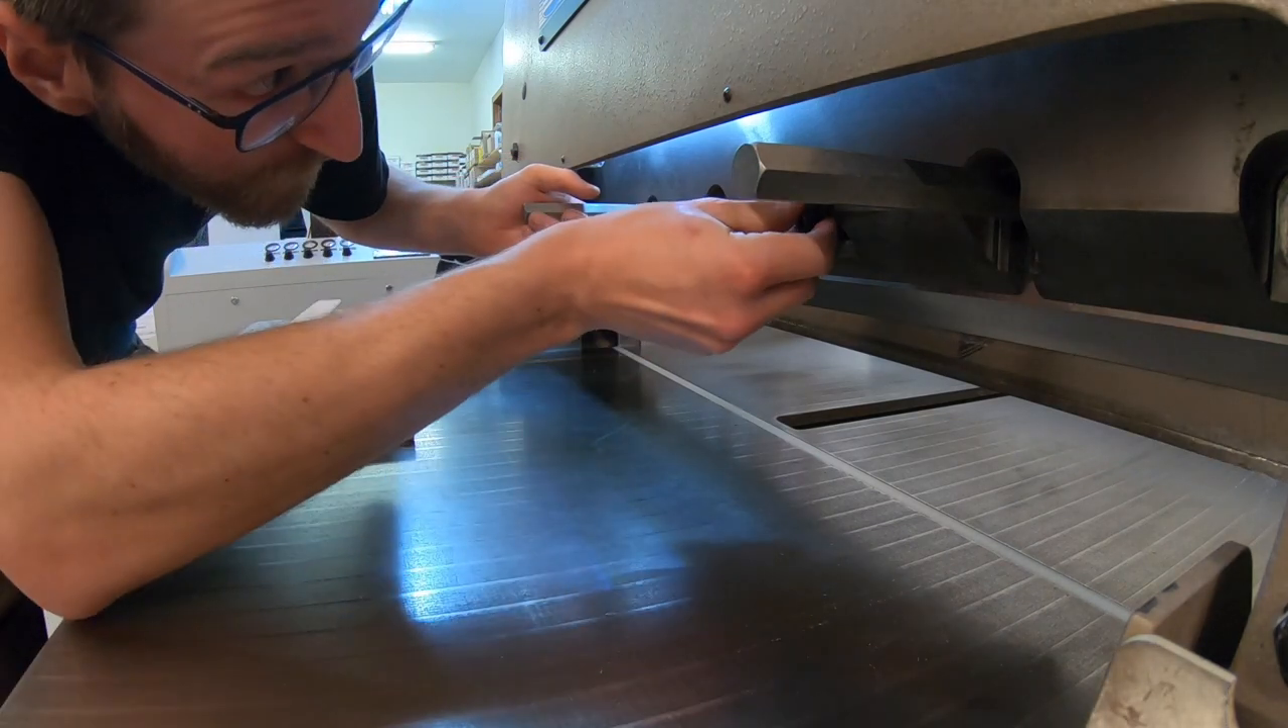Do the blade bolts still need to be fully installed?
Yes.